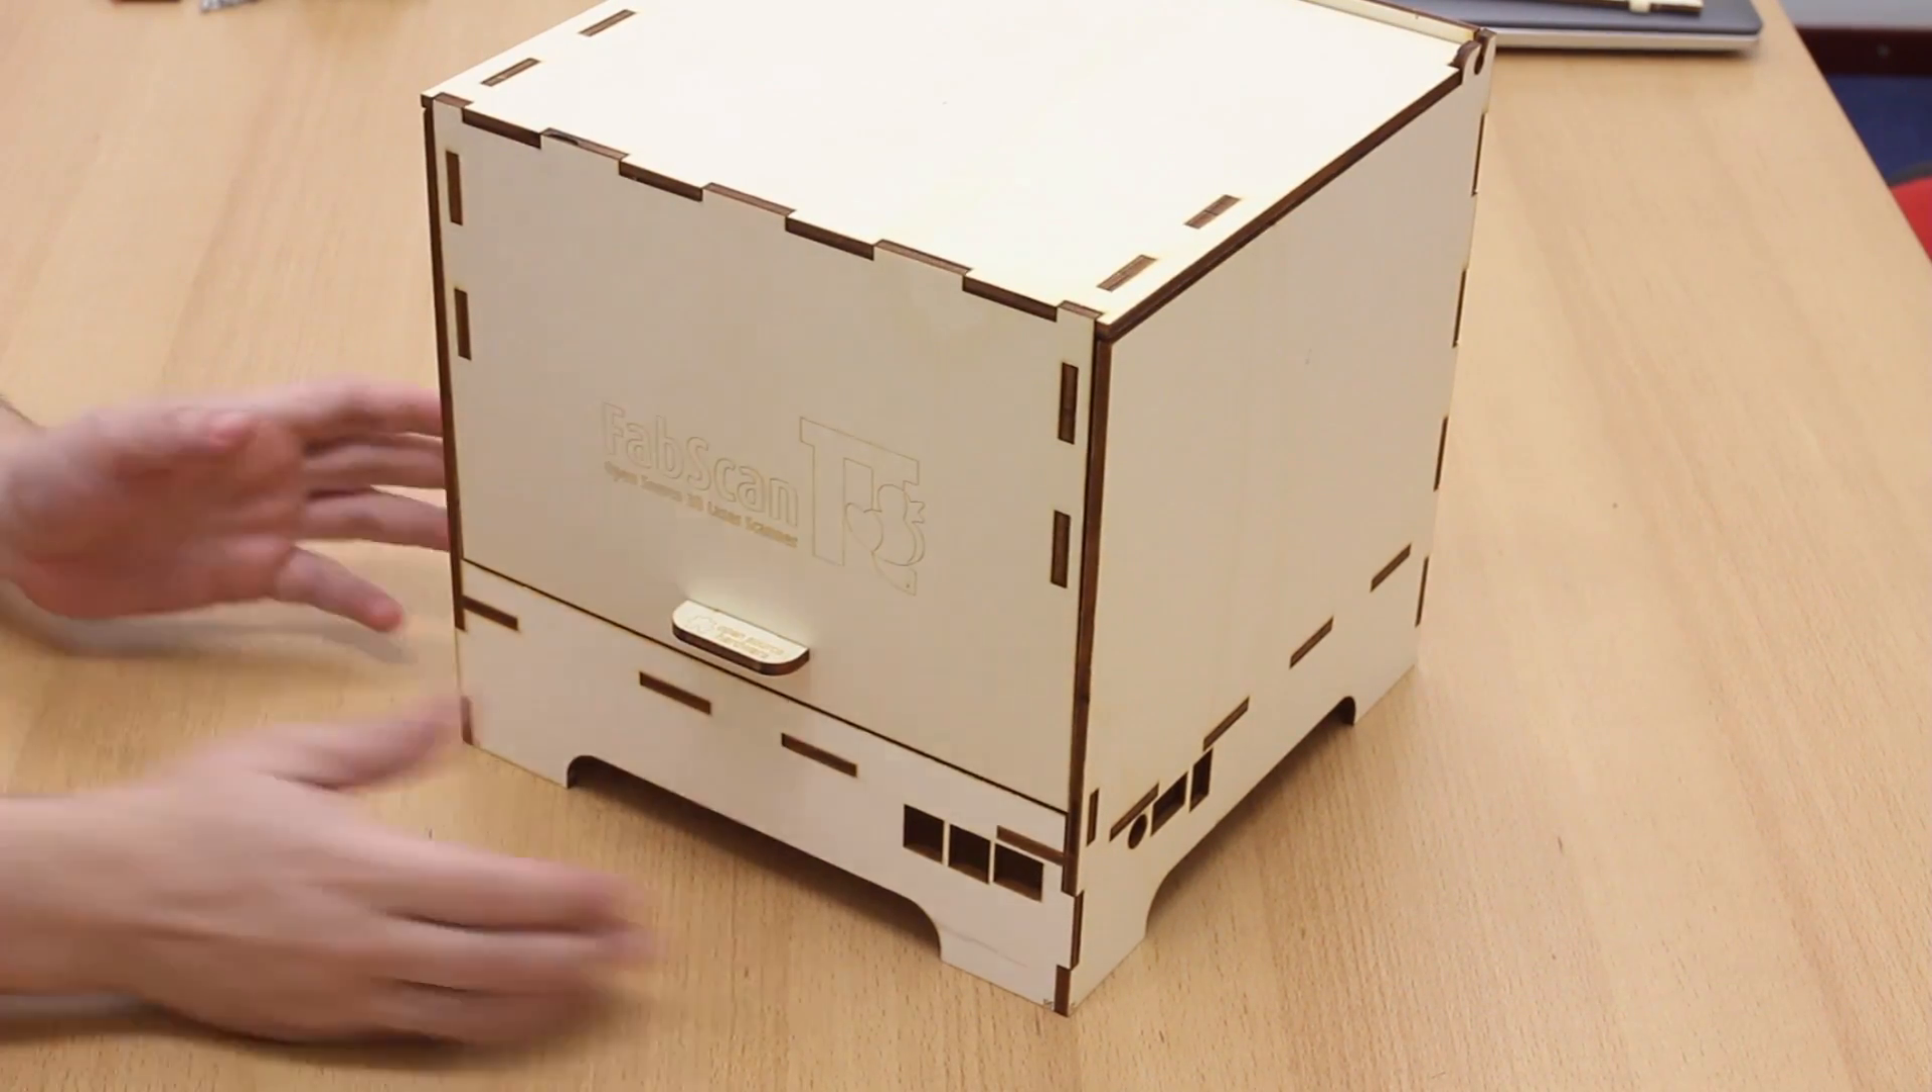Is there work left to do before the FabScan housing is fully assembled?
No.